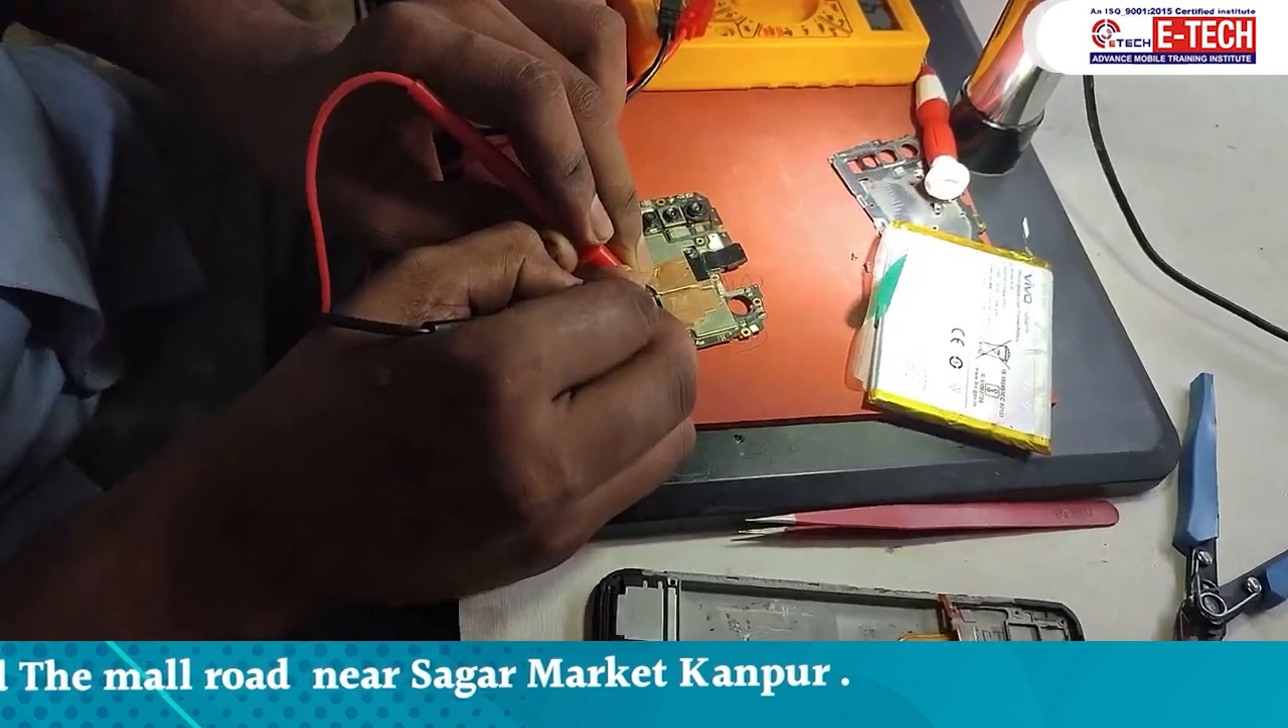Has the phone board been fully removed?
Yes.